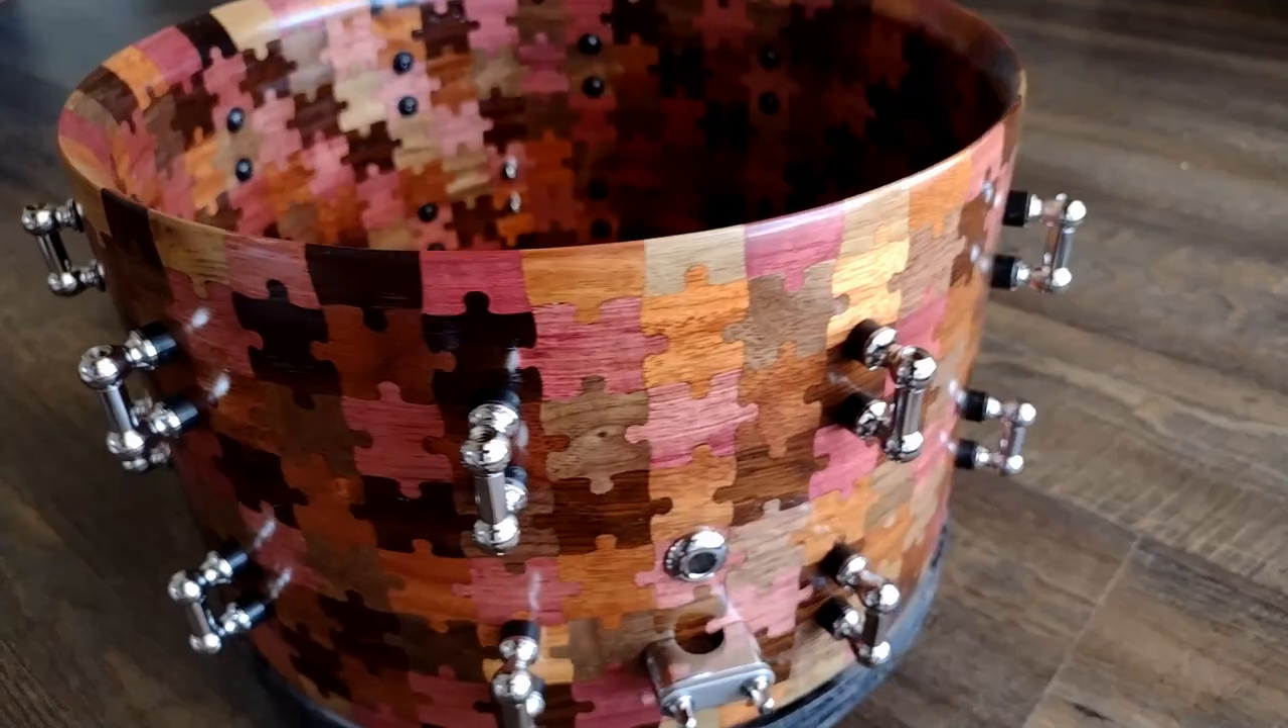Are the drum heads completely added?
No.